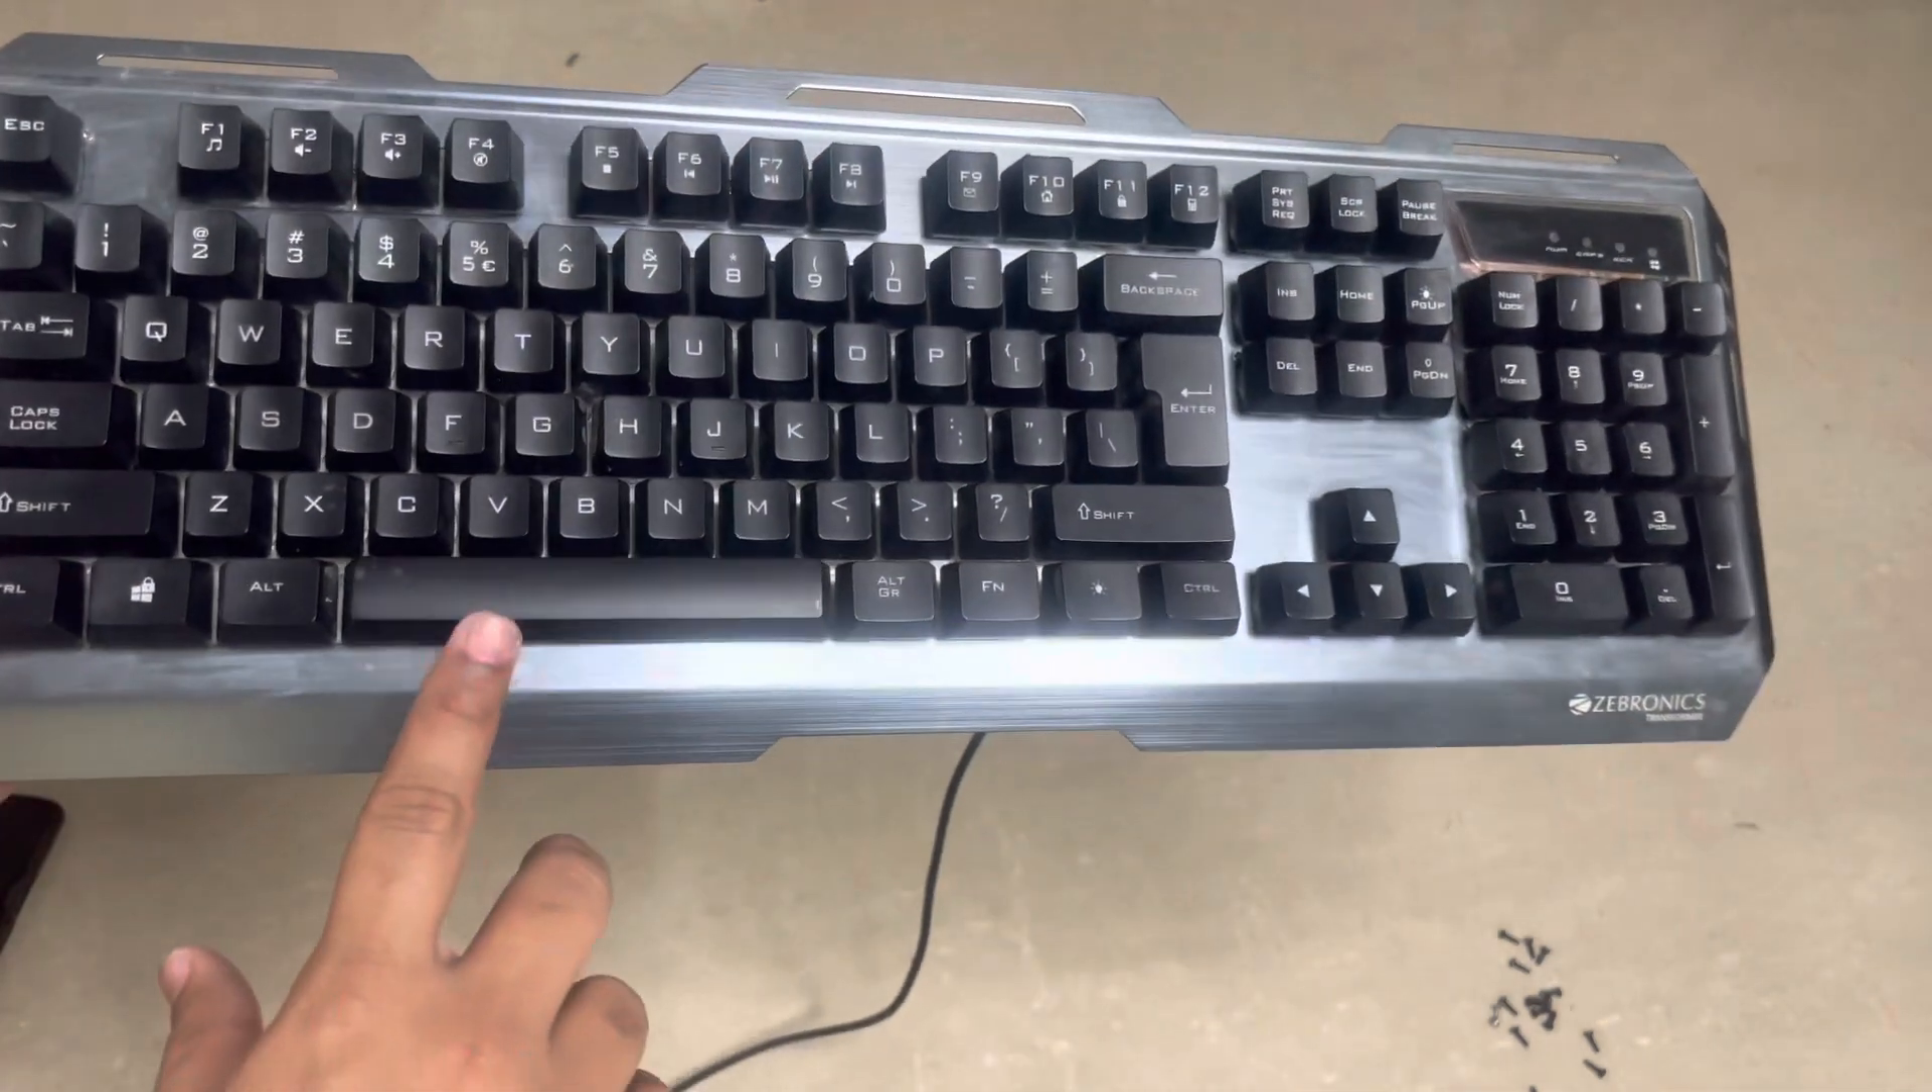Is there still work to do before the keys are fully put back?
No.